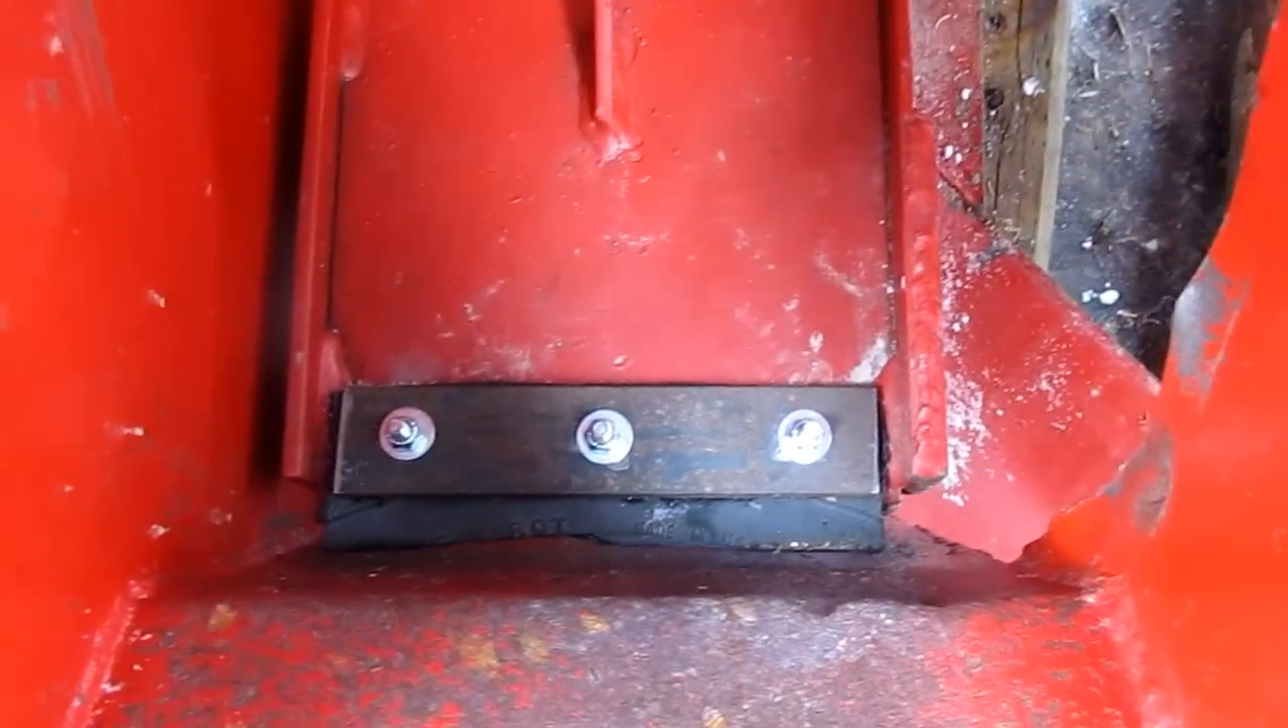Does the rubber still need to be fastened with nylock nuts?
No.